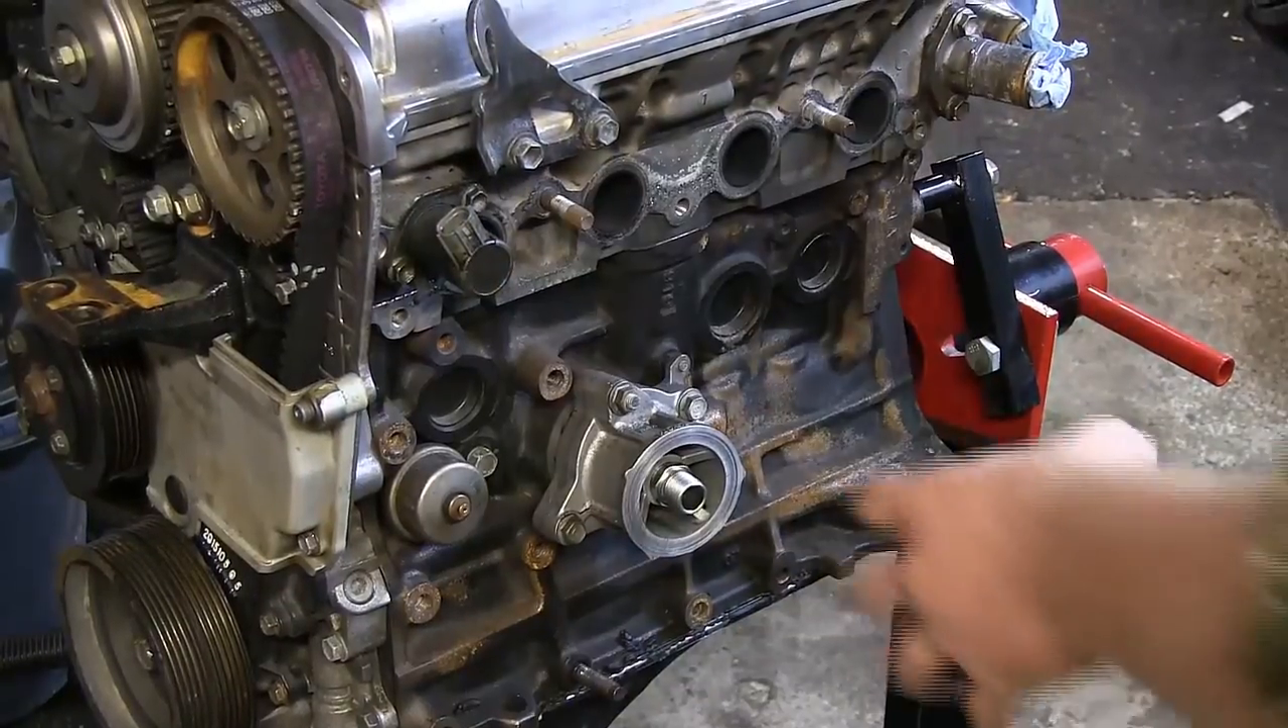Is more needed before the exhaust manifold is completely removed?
No.